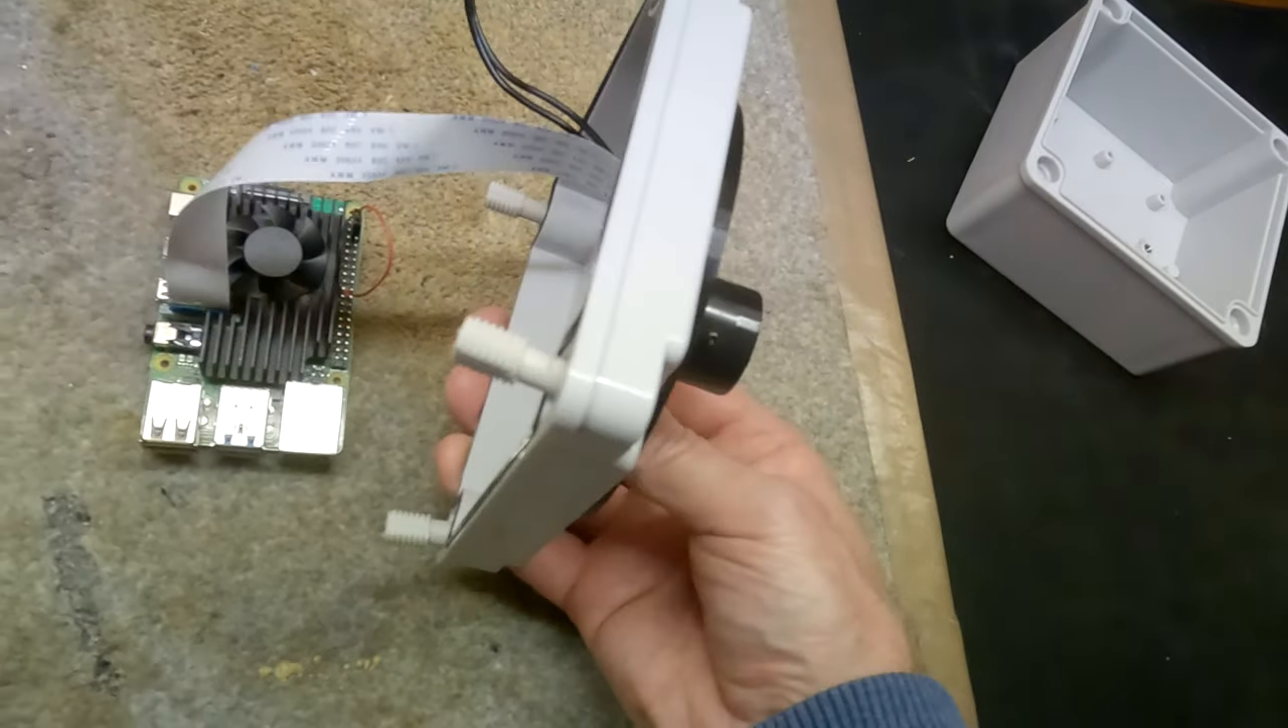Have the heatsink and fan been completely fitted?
Yes.